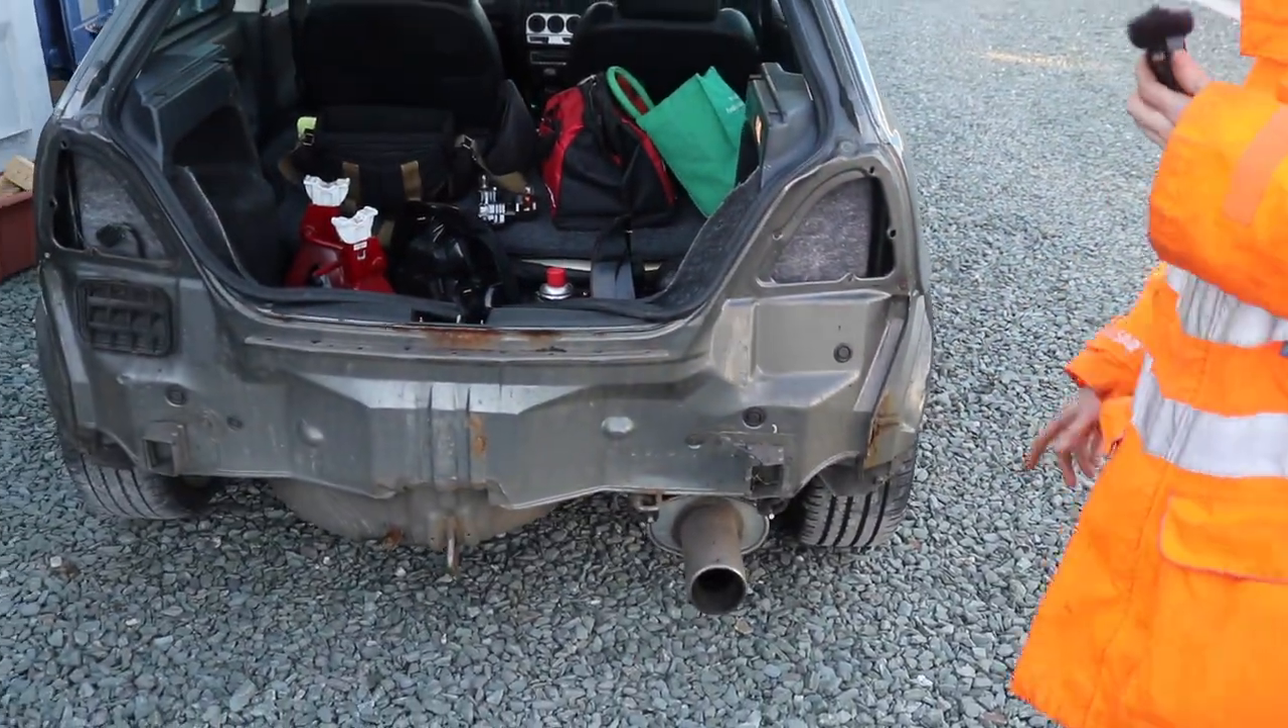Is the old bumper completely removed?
Yes.